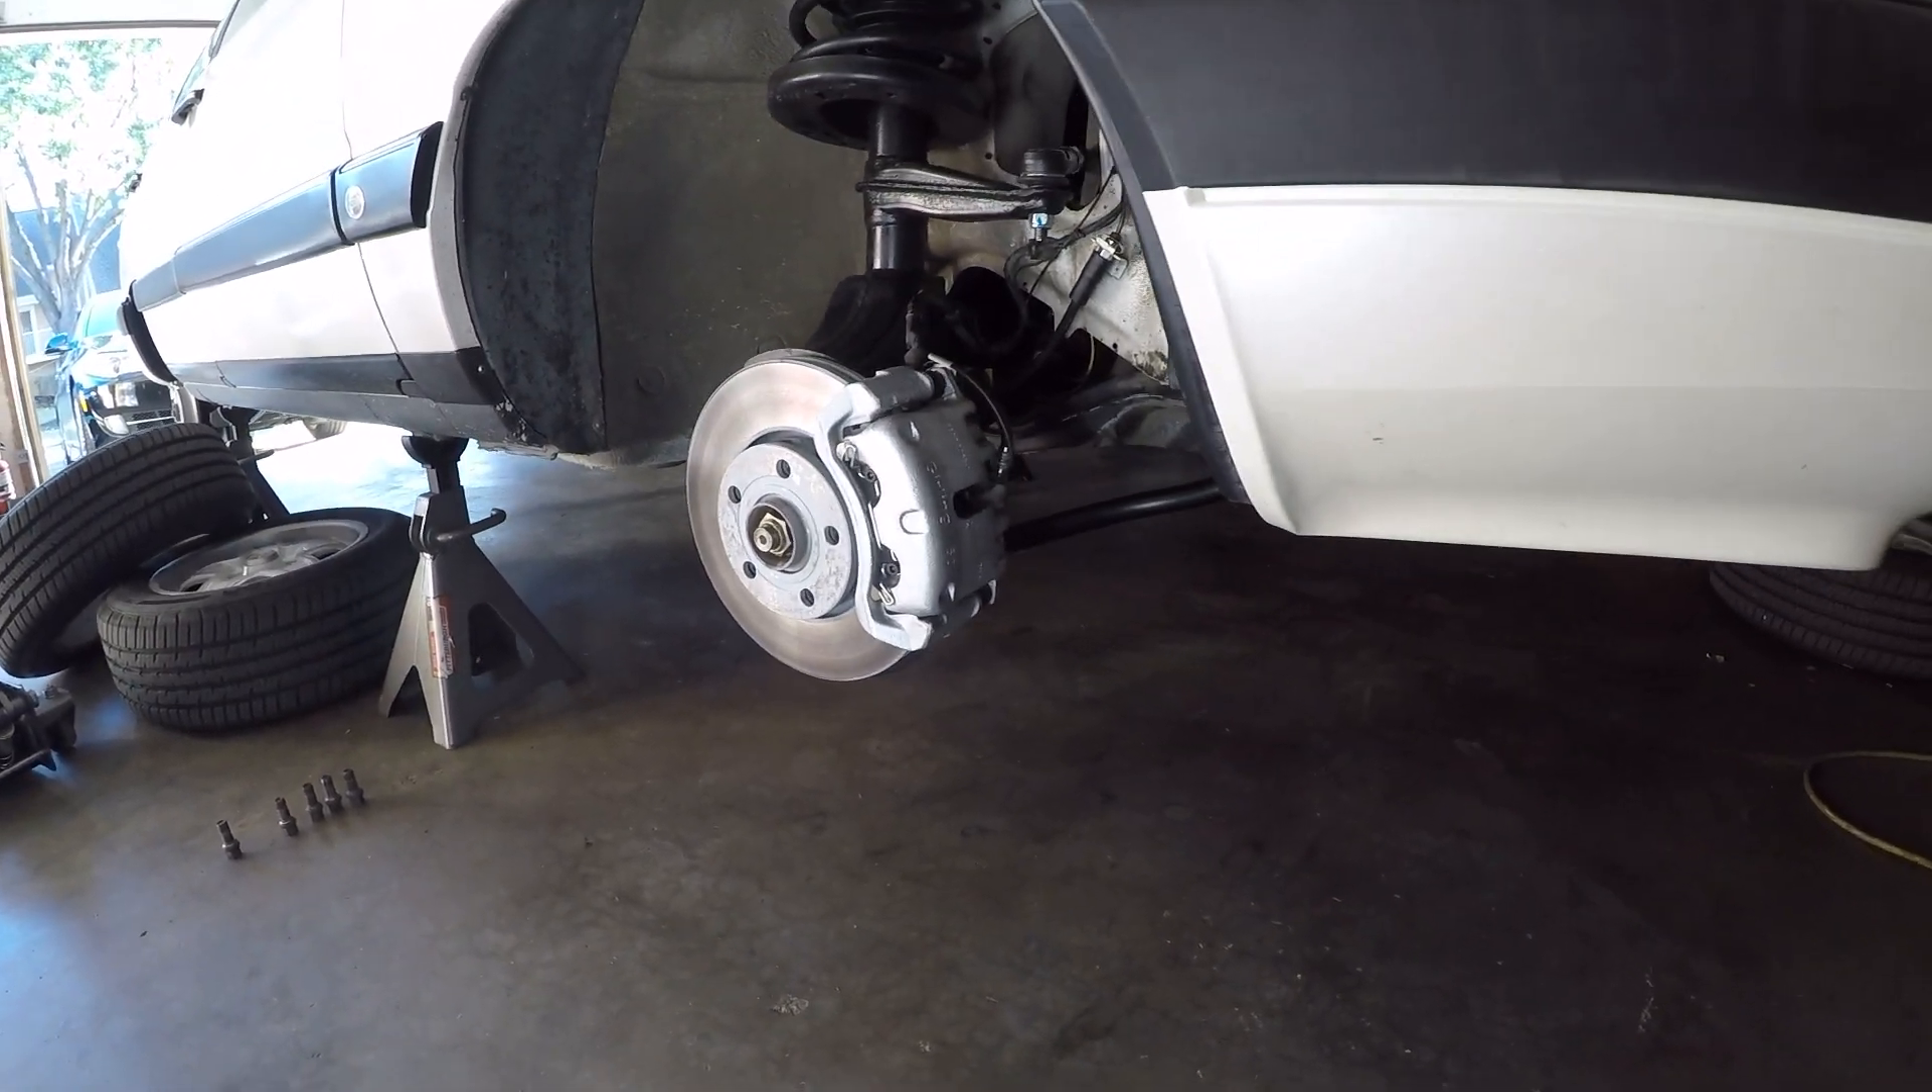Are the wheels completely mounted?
No.